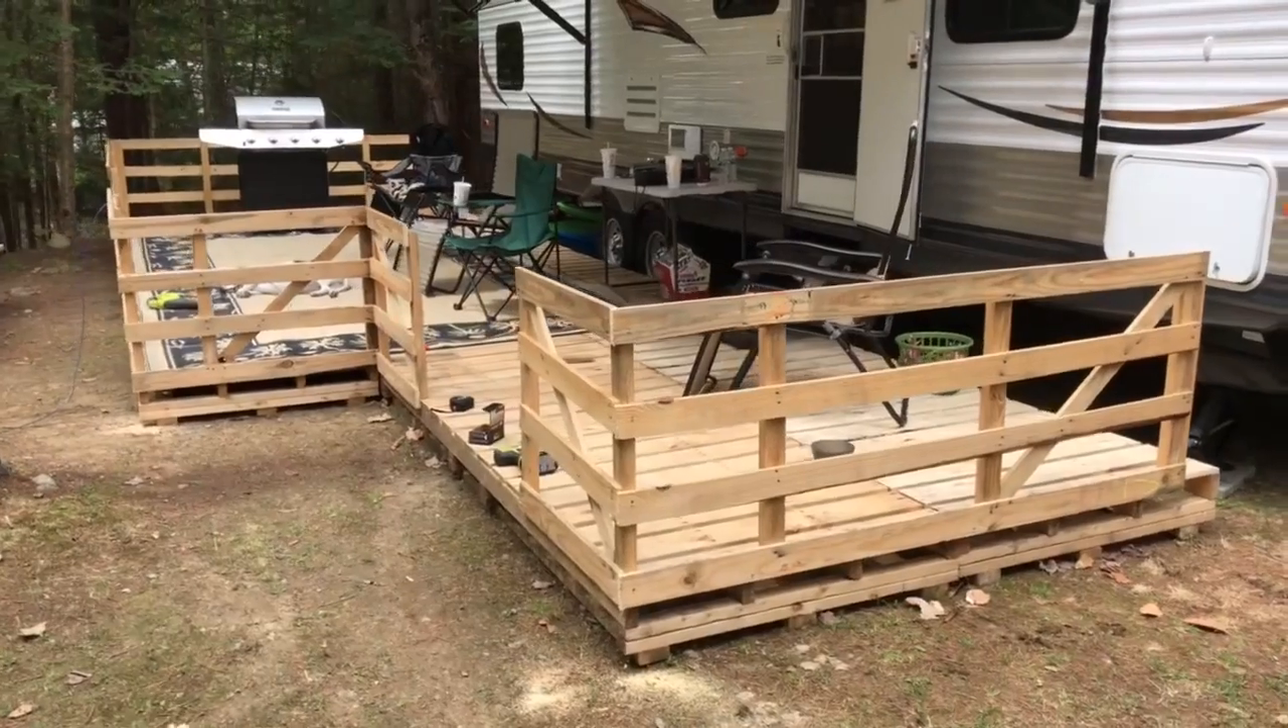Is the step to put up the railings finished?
Yes.